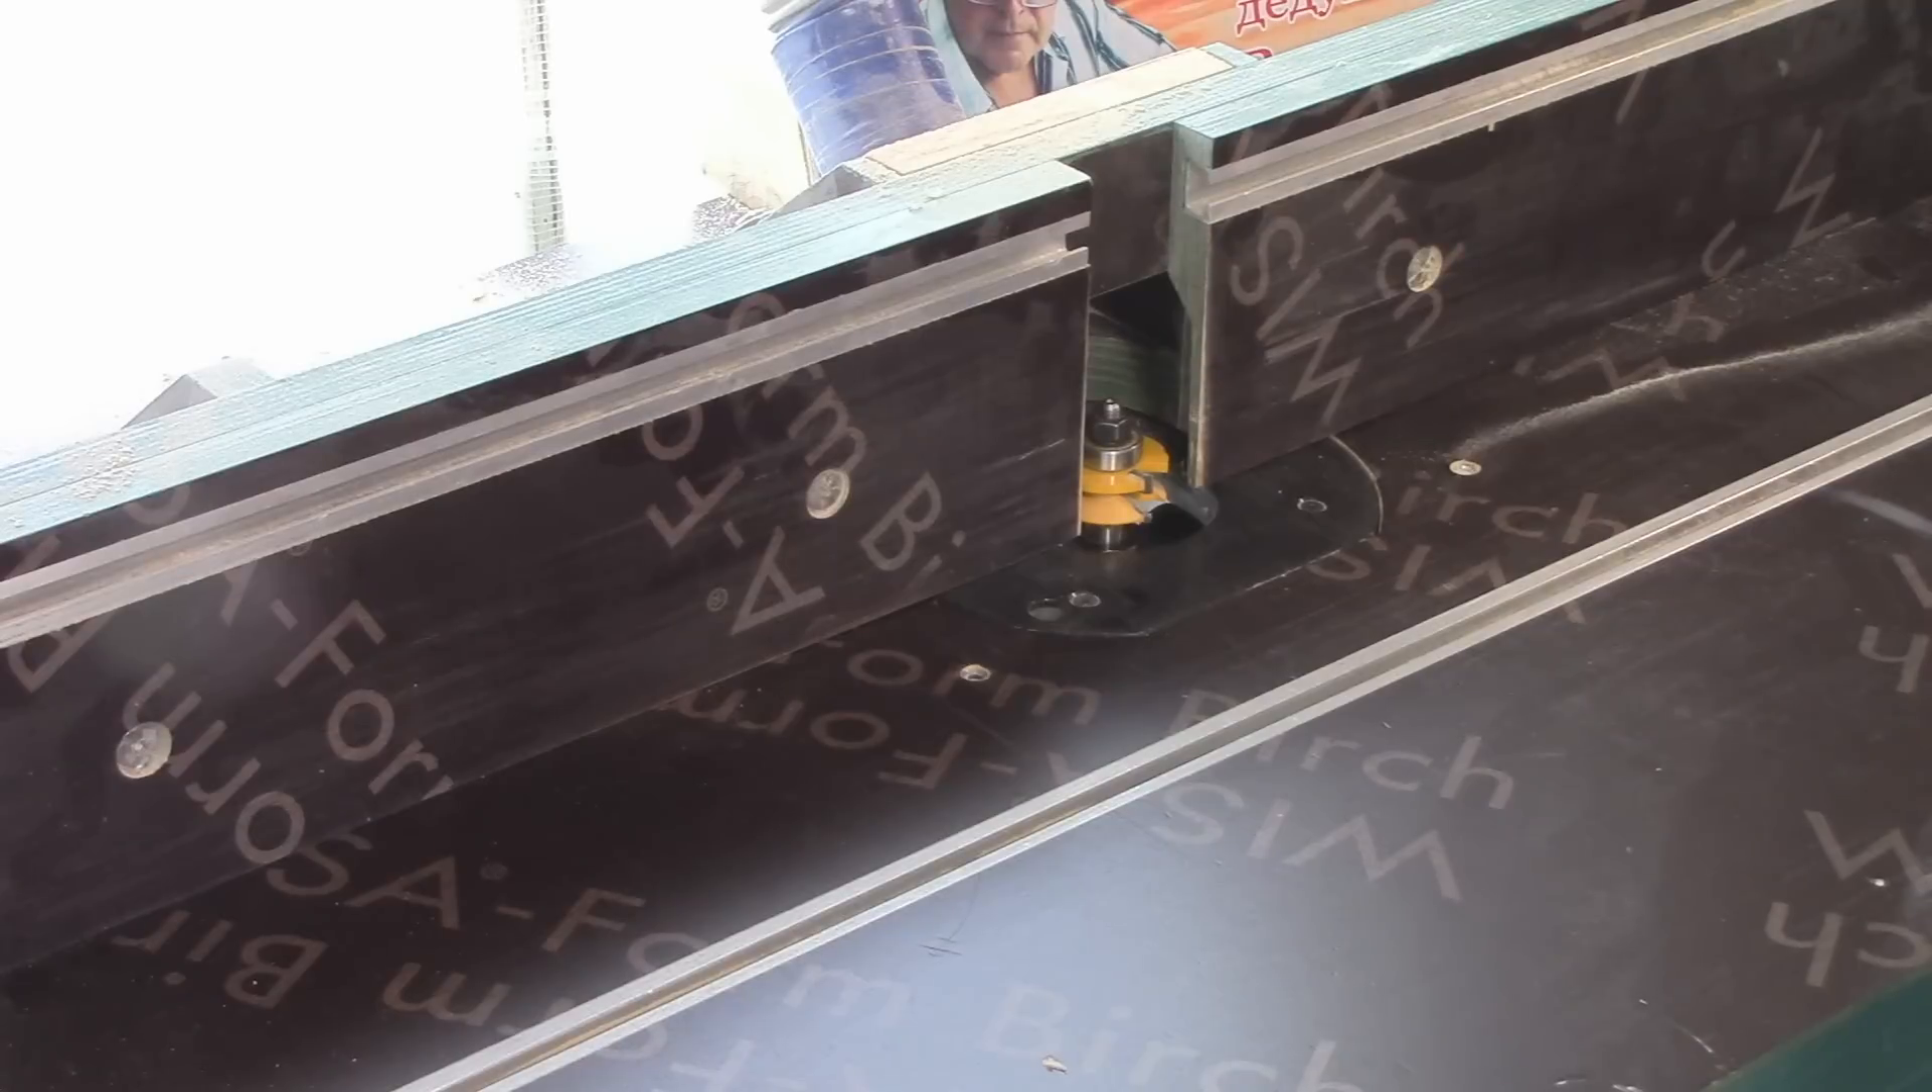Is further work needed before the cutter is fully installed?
No.